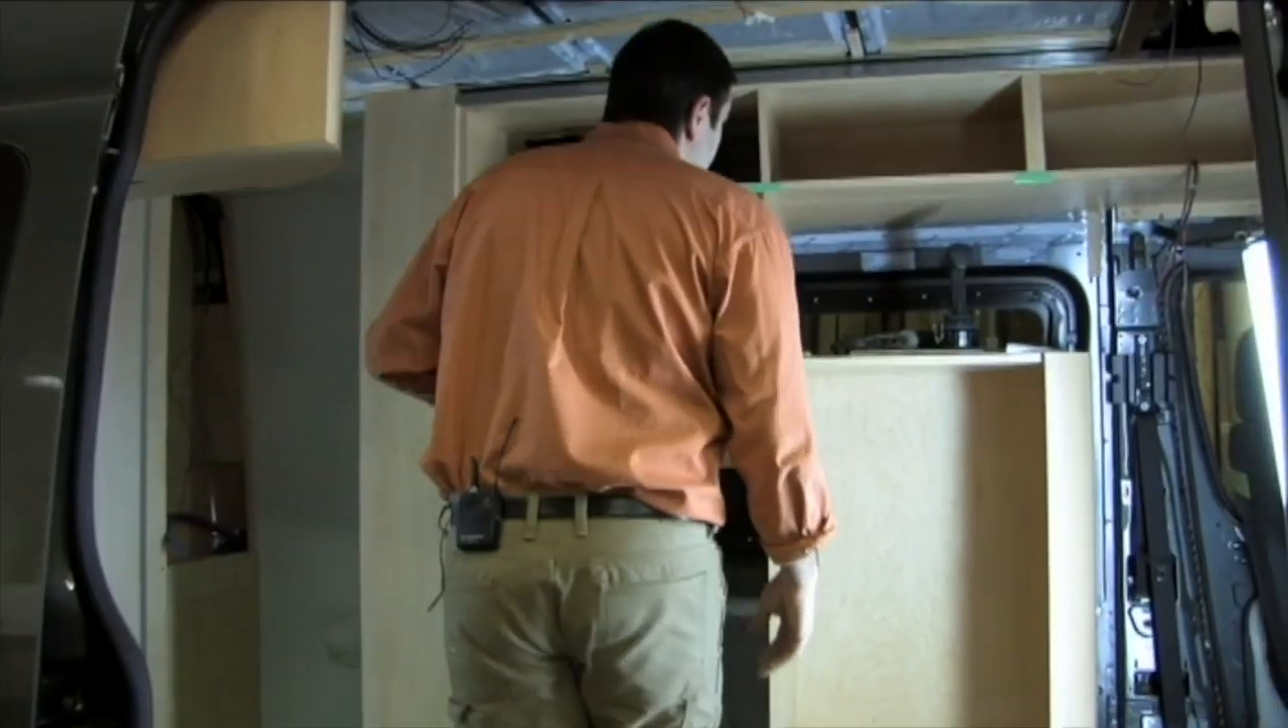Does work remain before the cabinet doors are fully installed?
Yes.